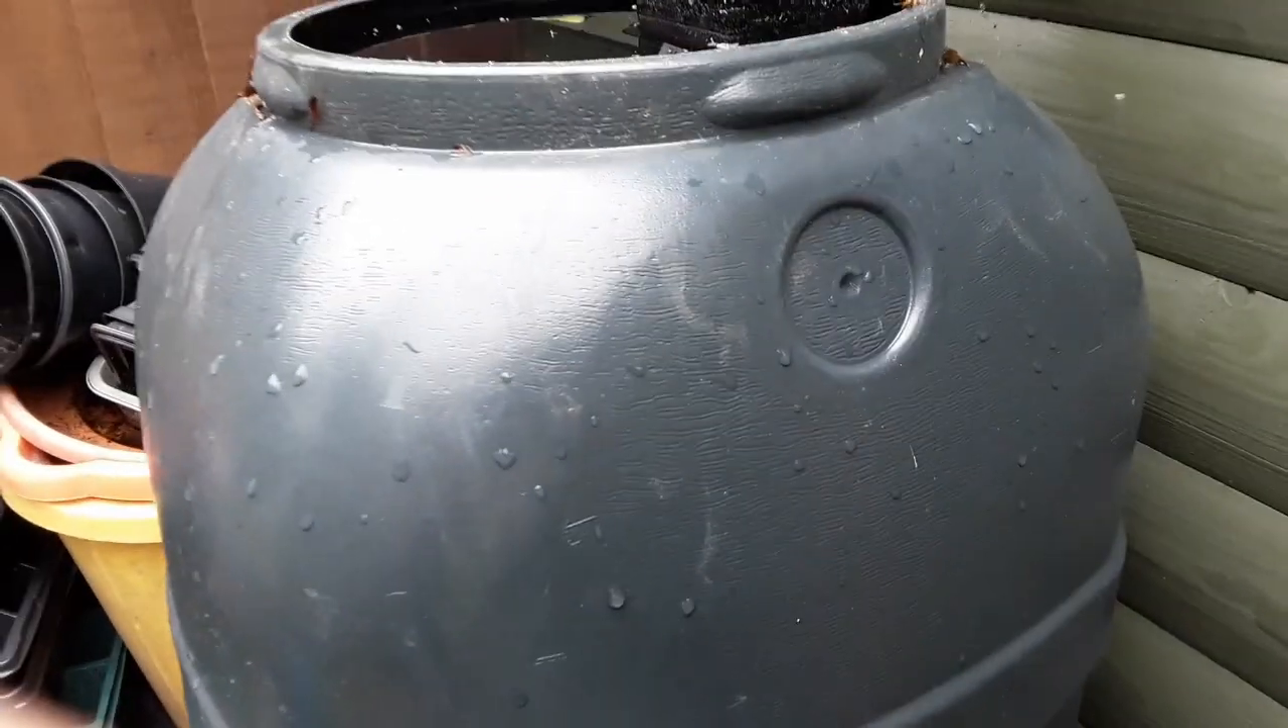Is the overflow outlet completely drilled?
No.